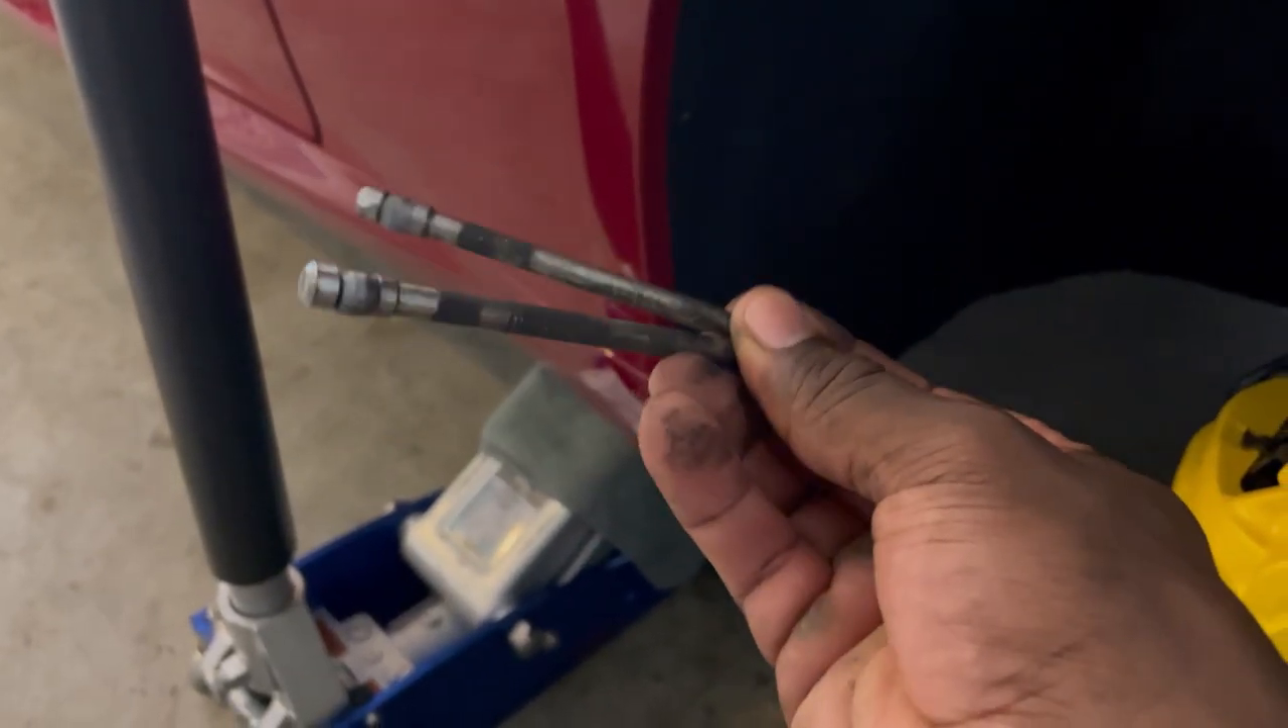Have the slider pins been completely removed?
Yes.